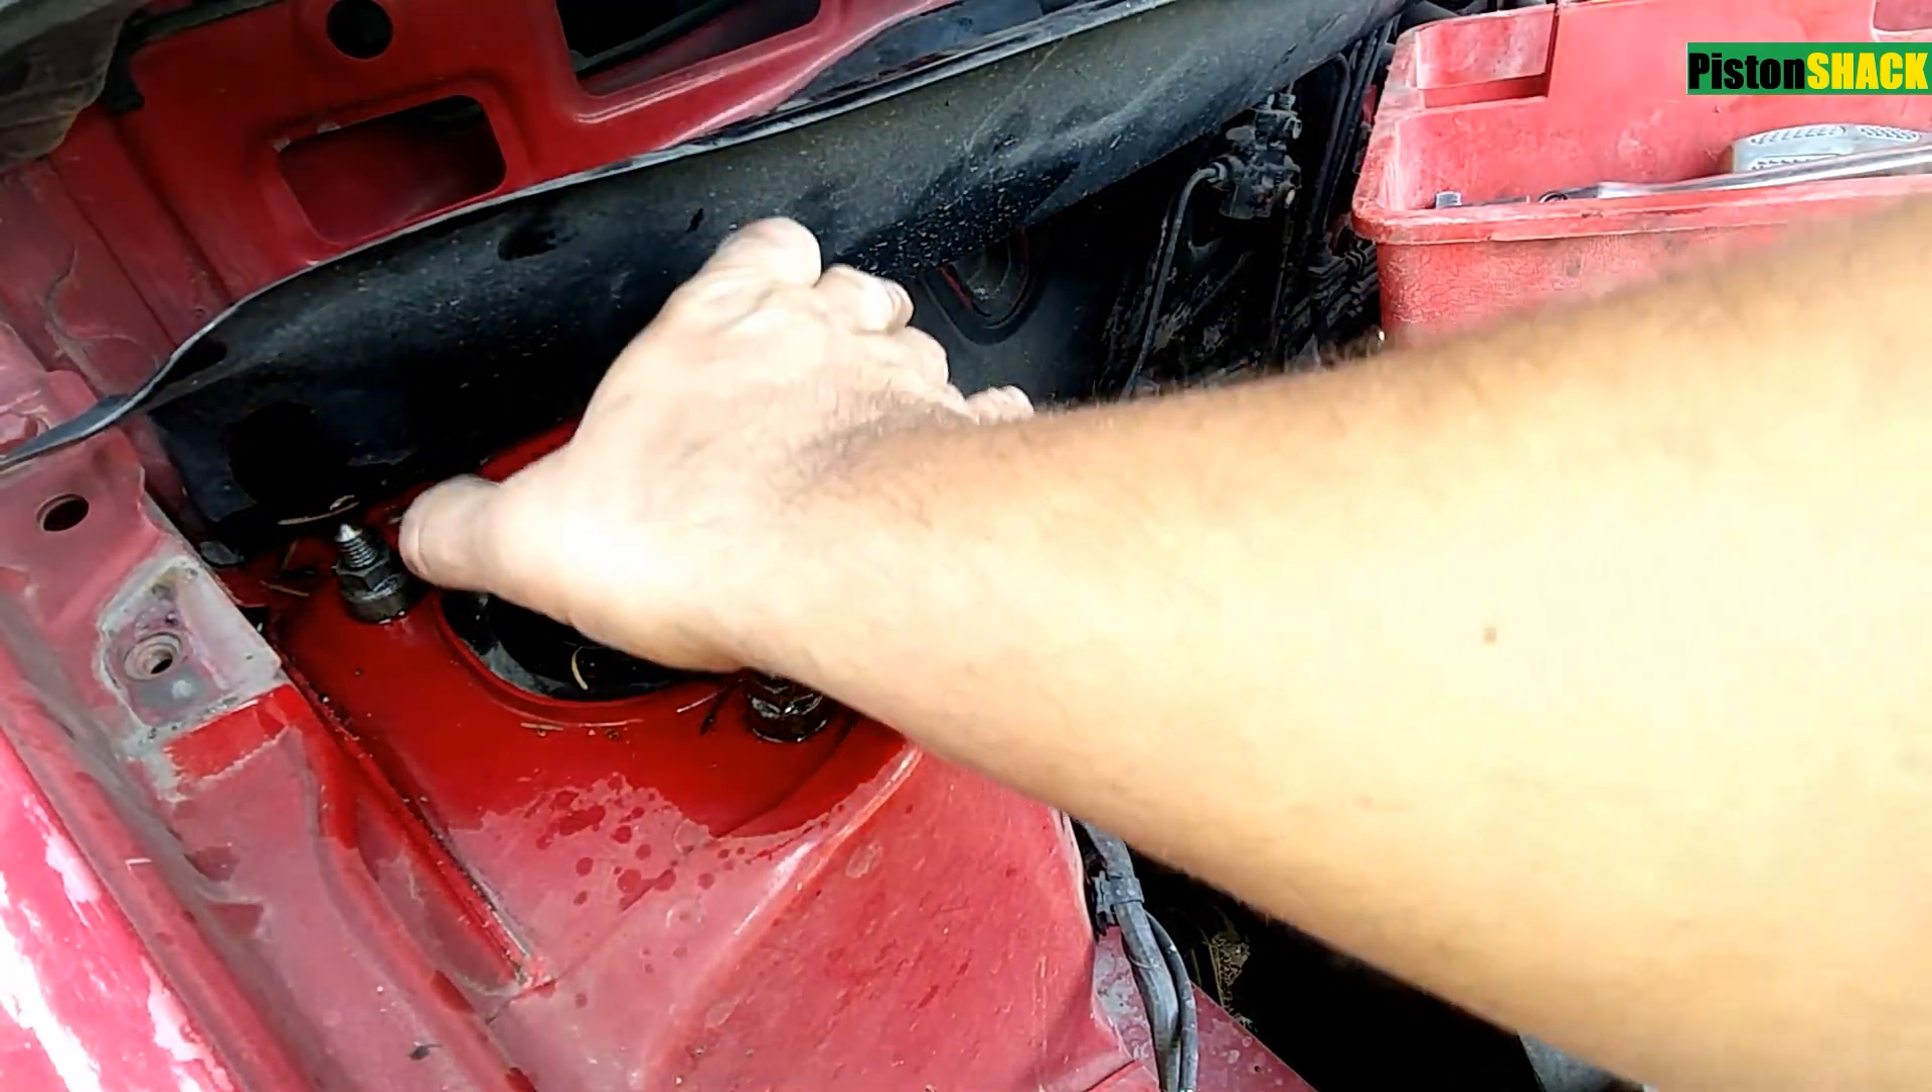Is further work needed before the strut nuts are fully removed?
Yes.